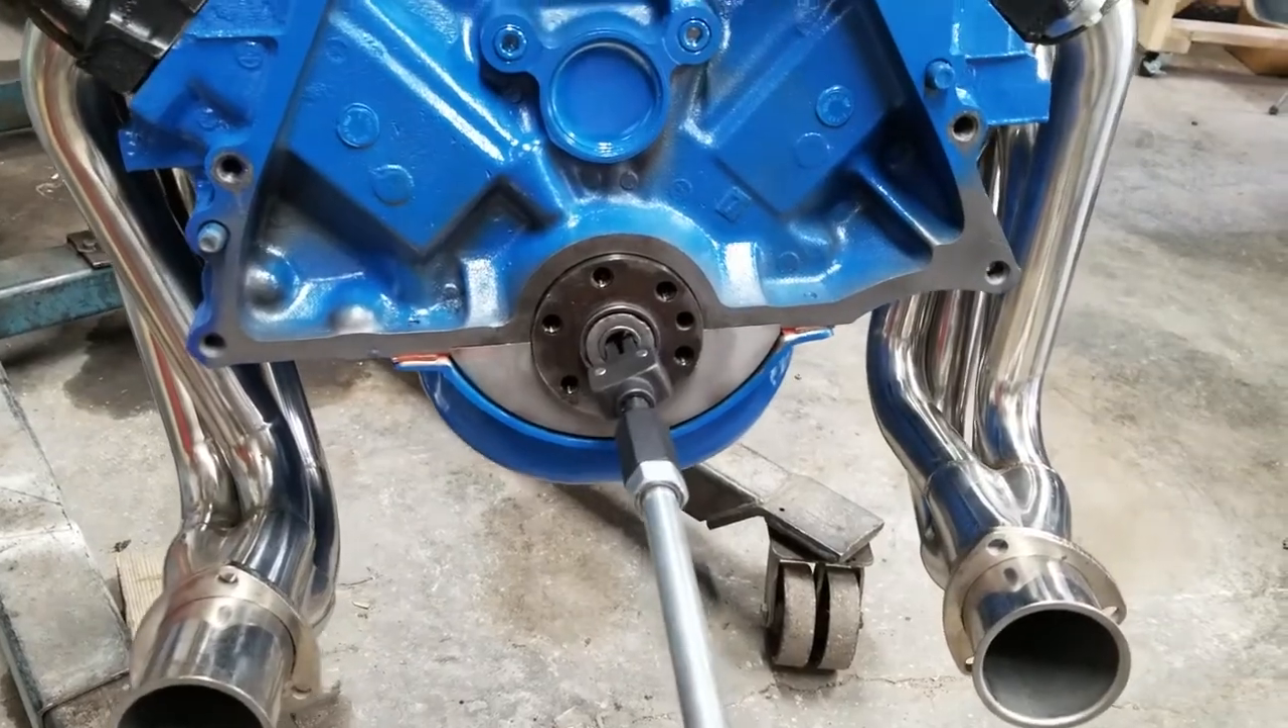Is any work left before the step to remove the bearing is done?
Yes.